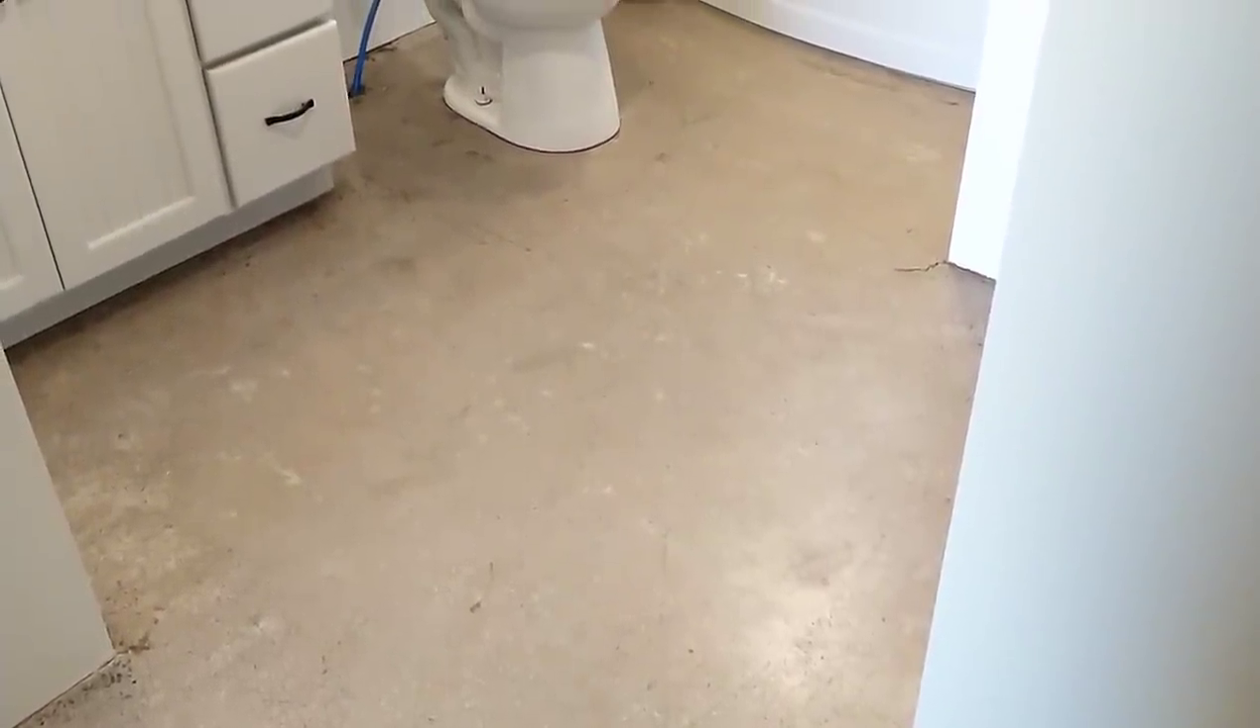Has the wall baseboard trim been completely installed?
No.